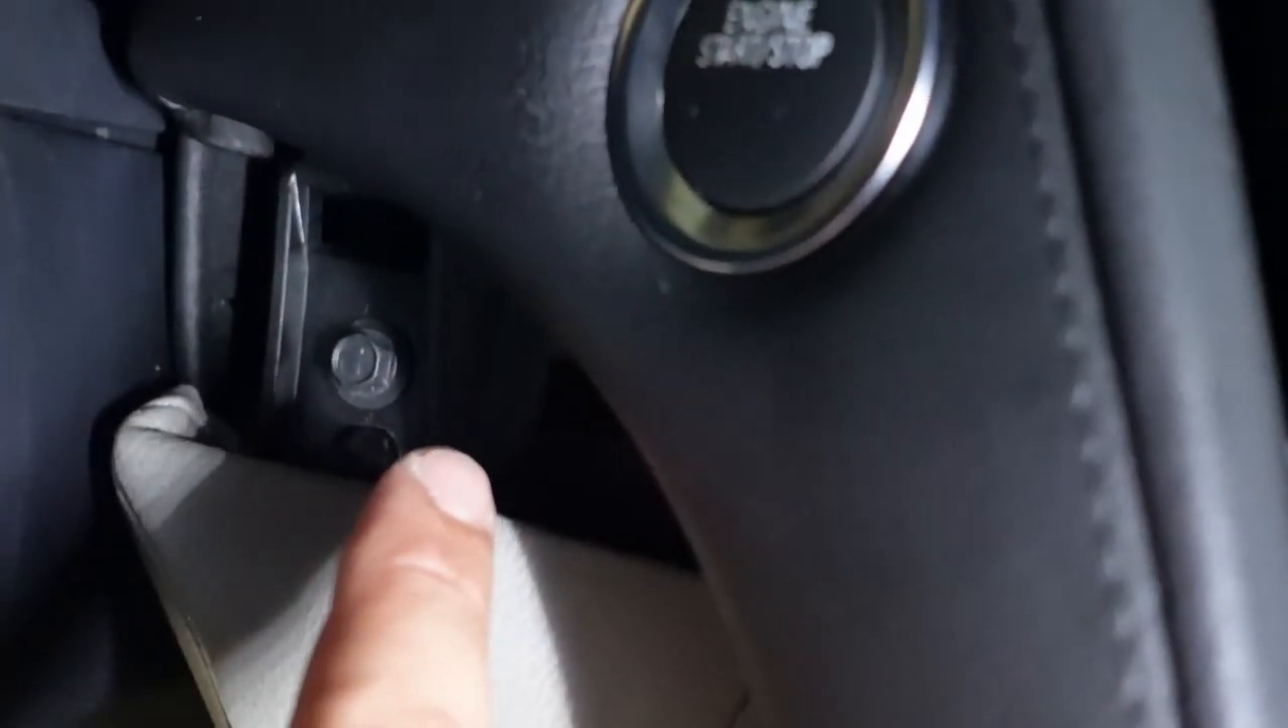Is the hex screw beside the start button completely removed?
No.